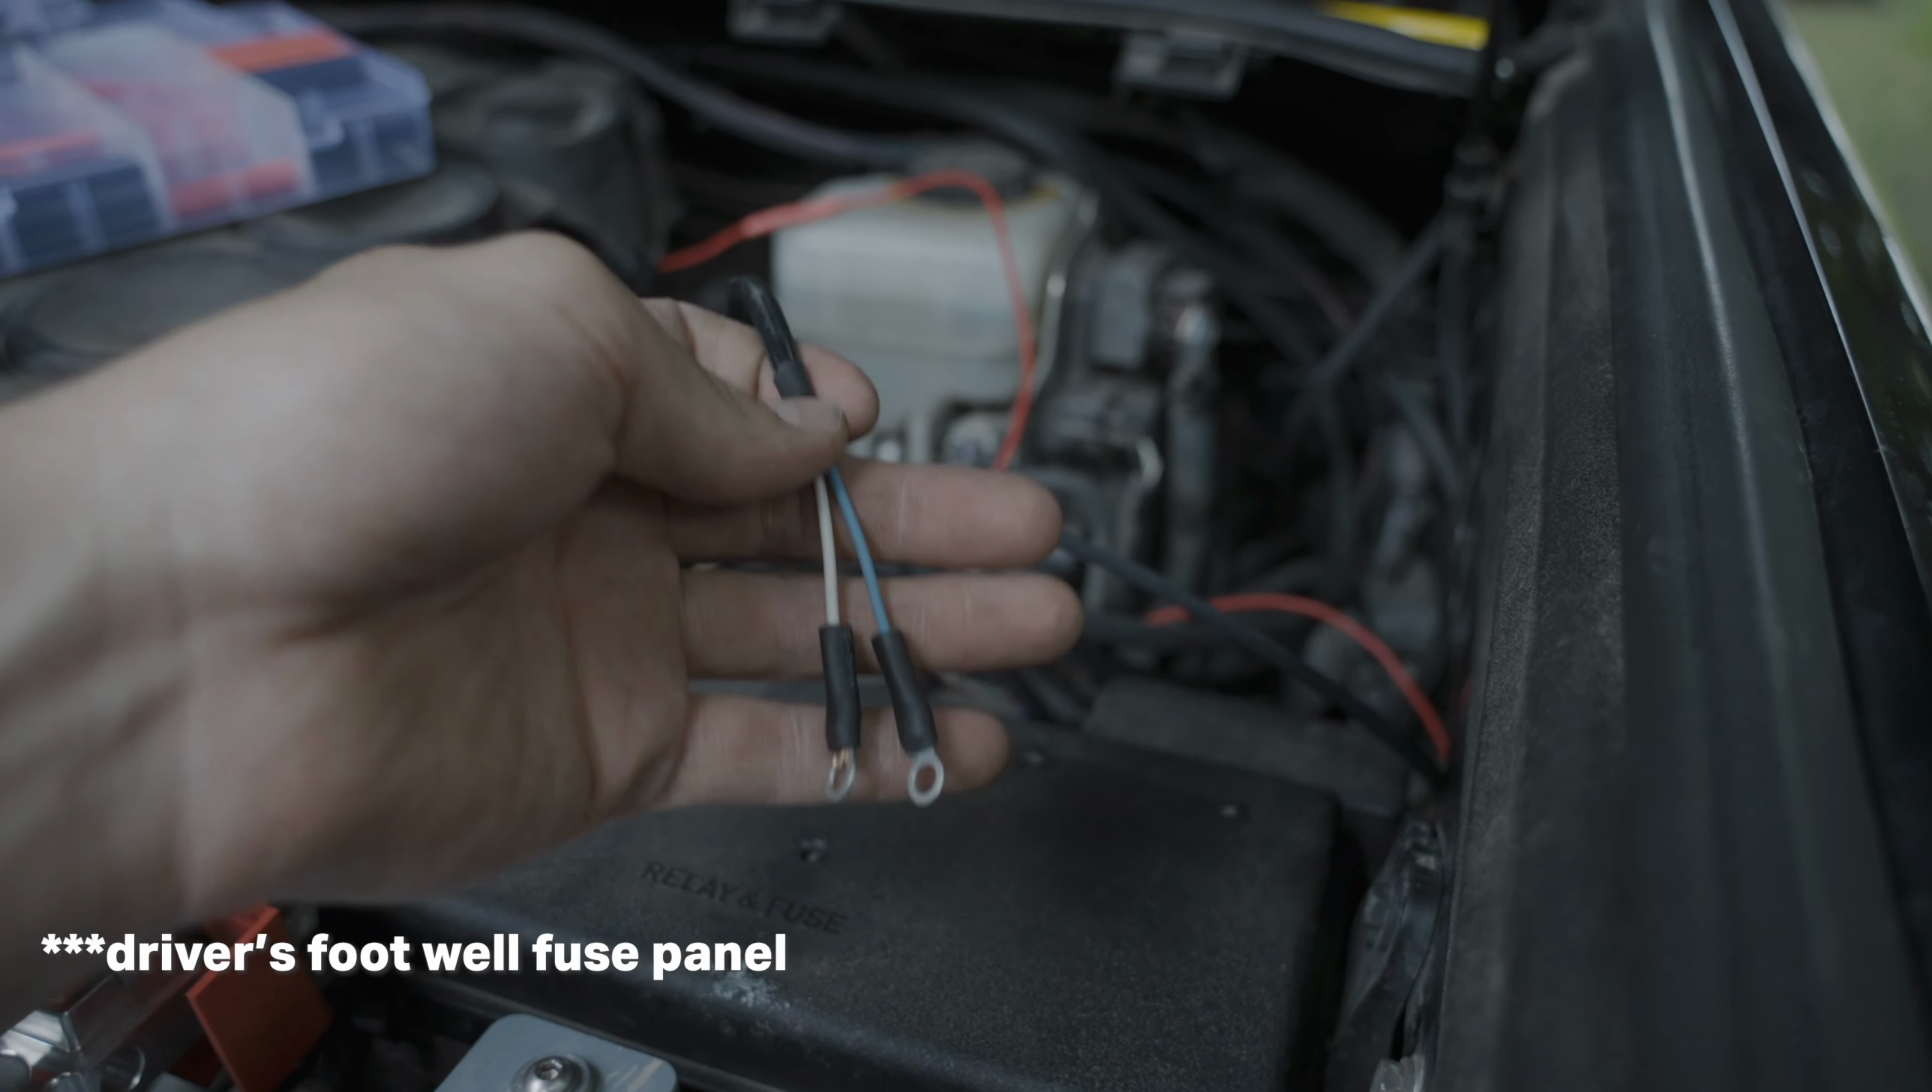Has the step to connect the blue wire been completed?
No.